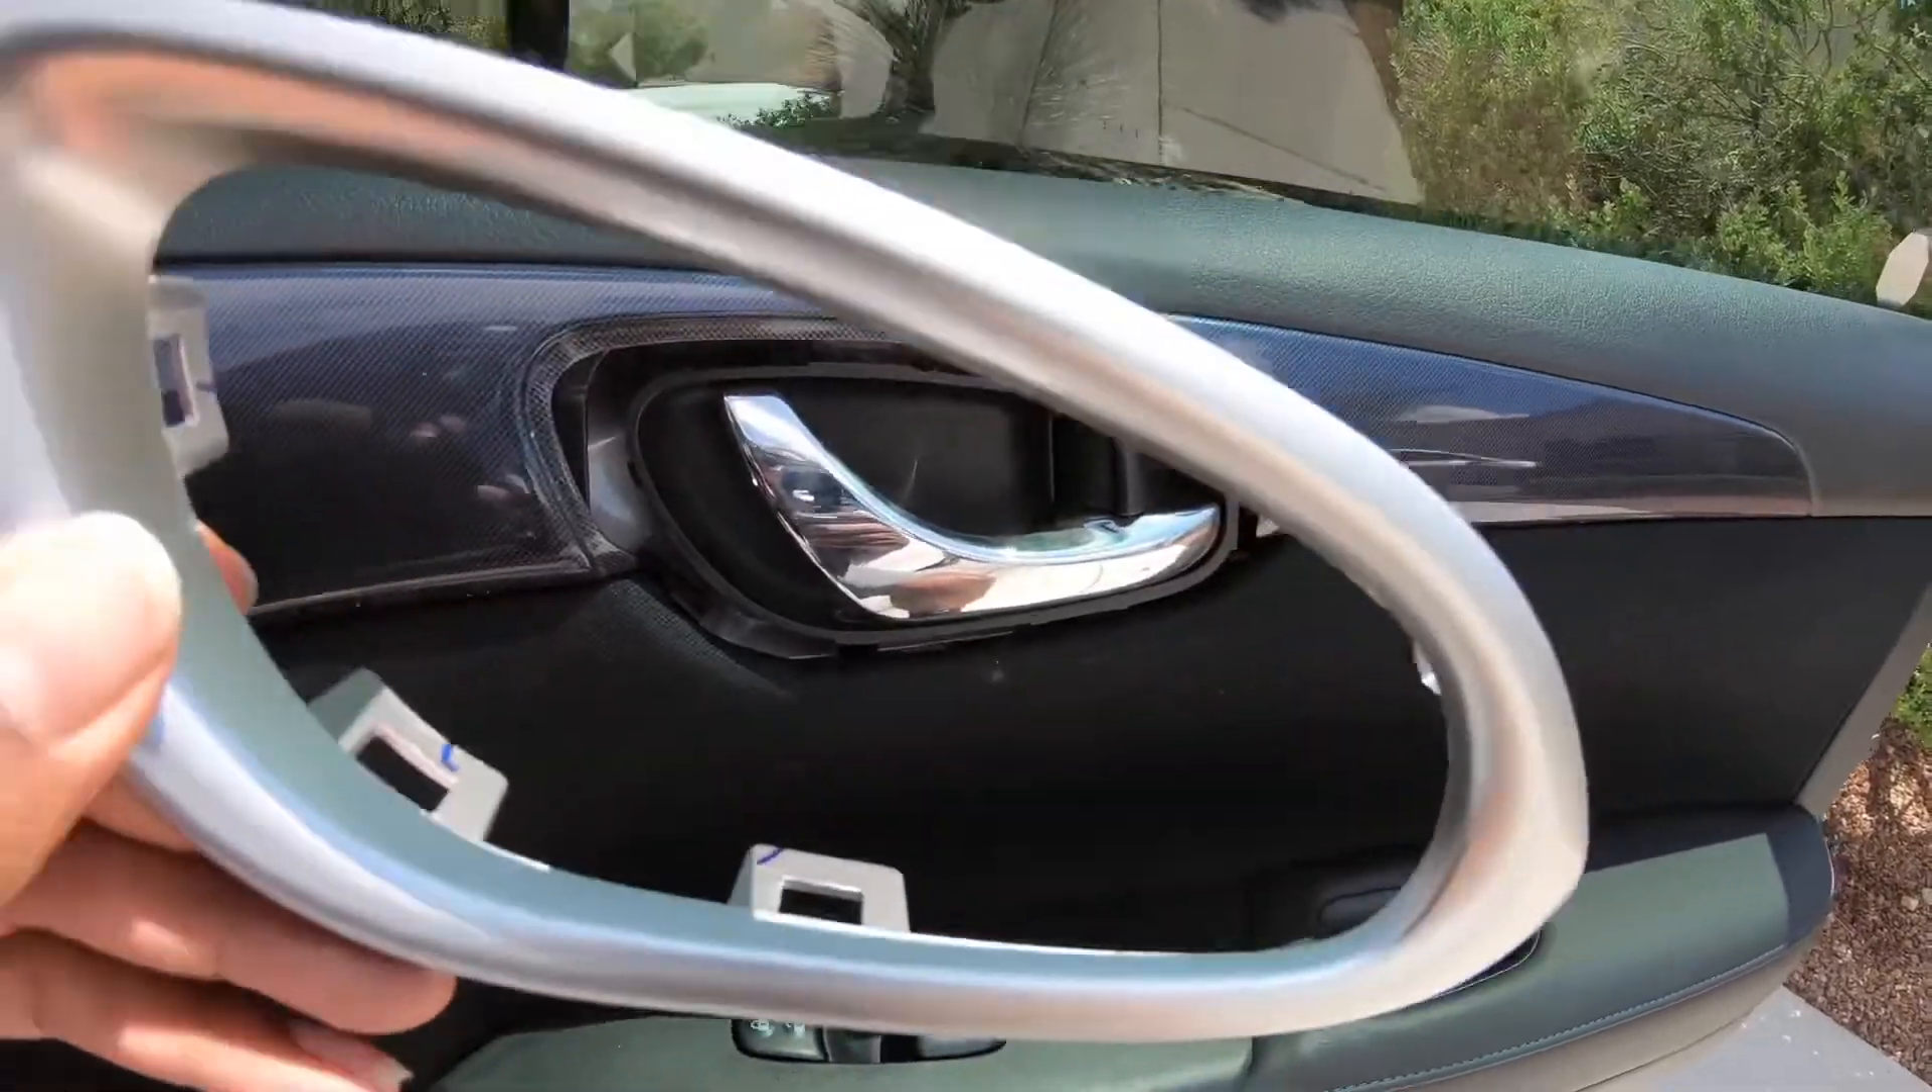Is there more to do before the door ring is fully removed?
No.